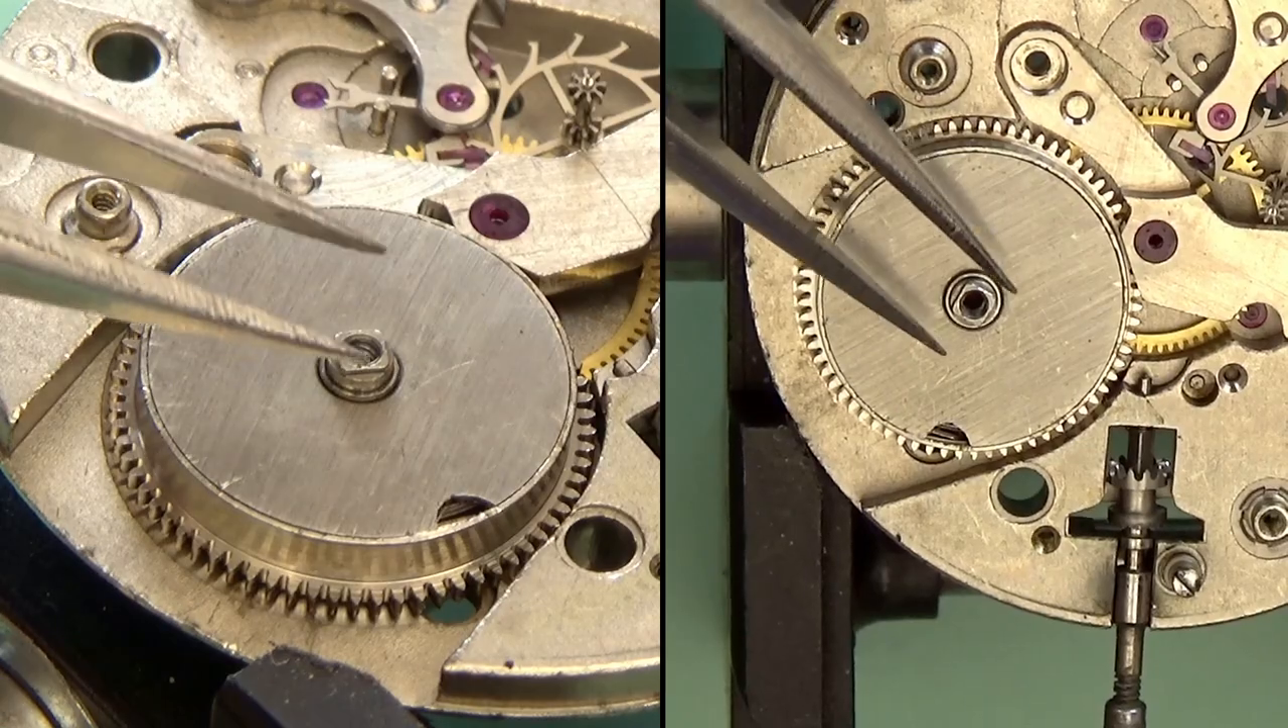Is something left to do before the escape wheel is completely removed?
Yes.